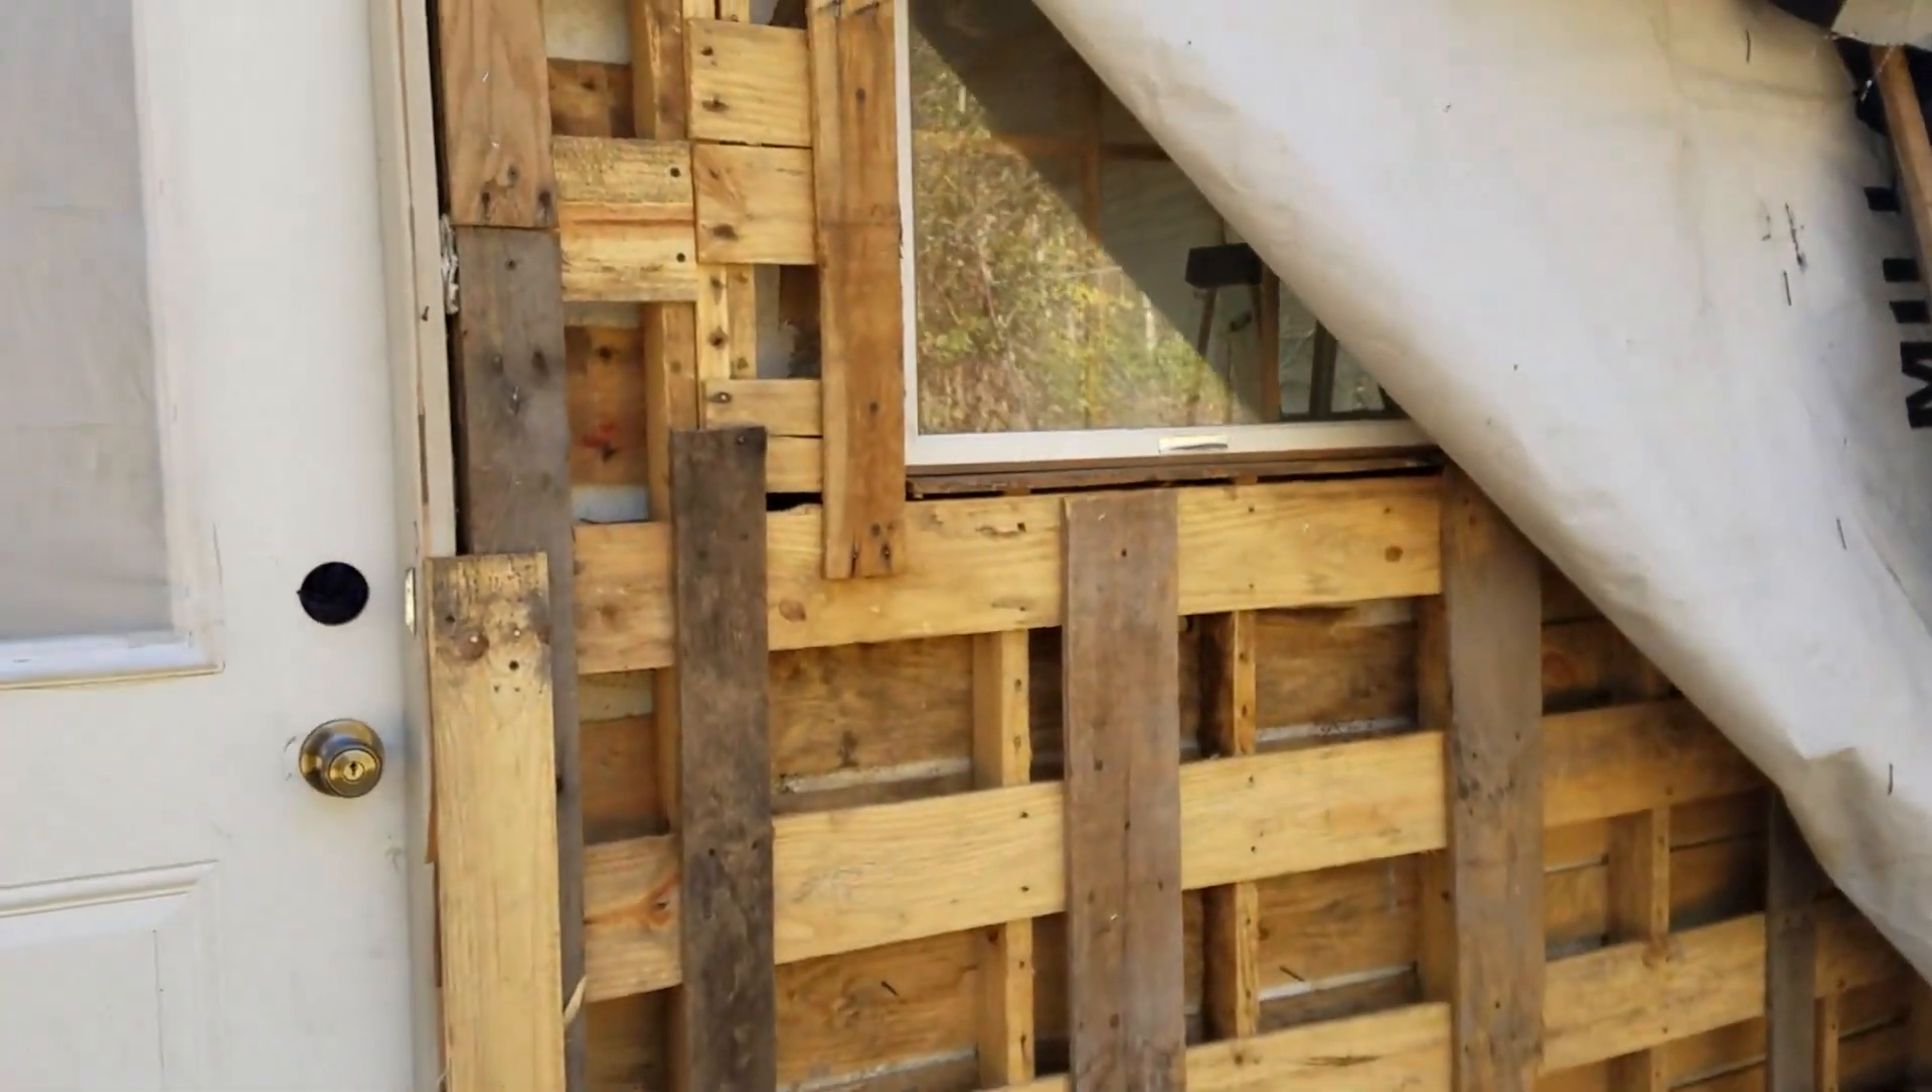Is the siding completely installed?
No.